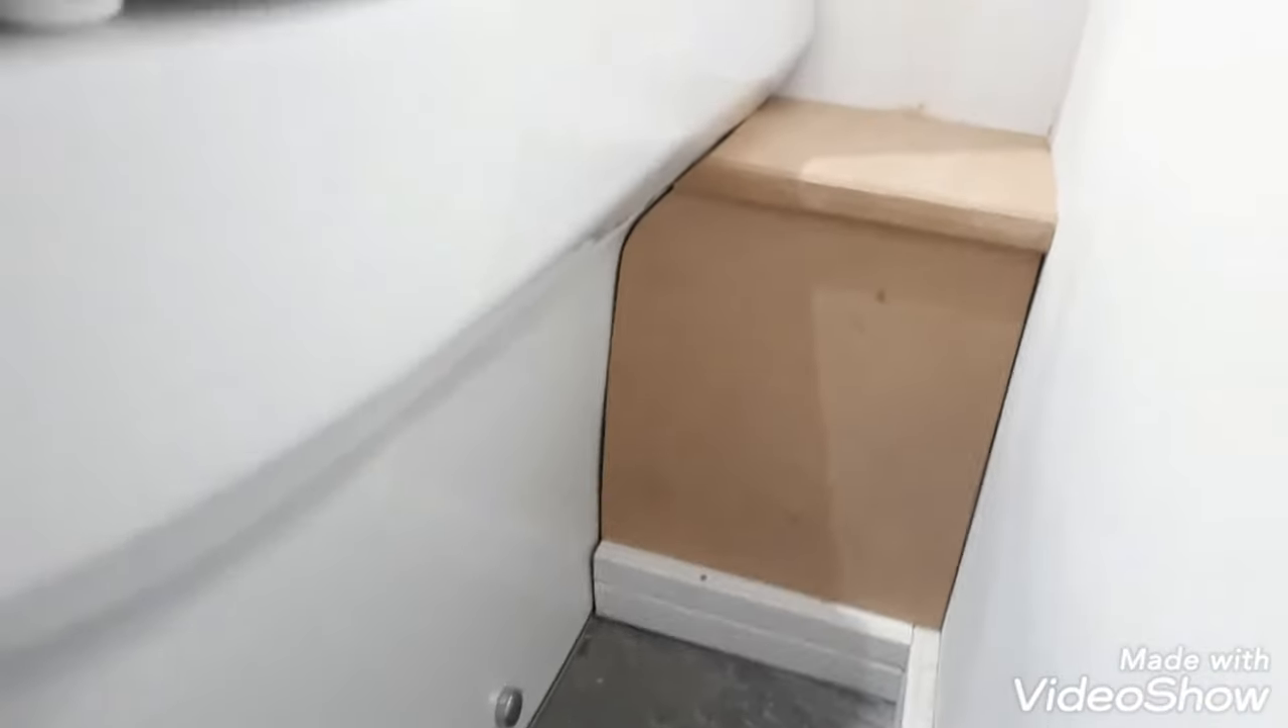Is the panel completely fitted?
Yes.